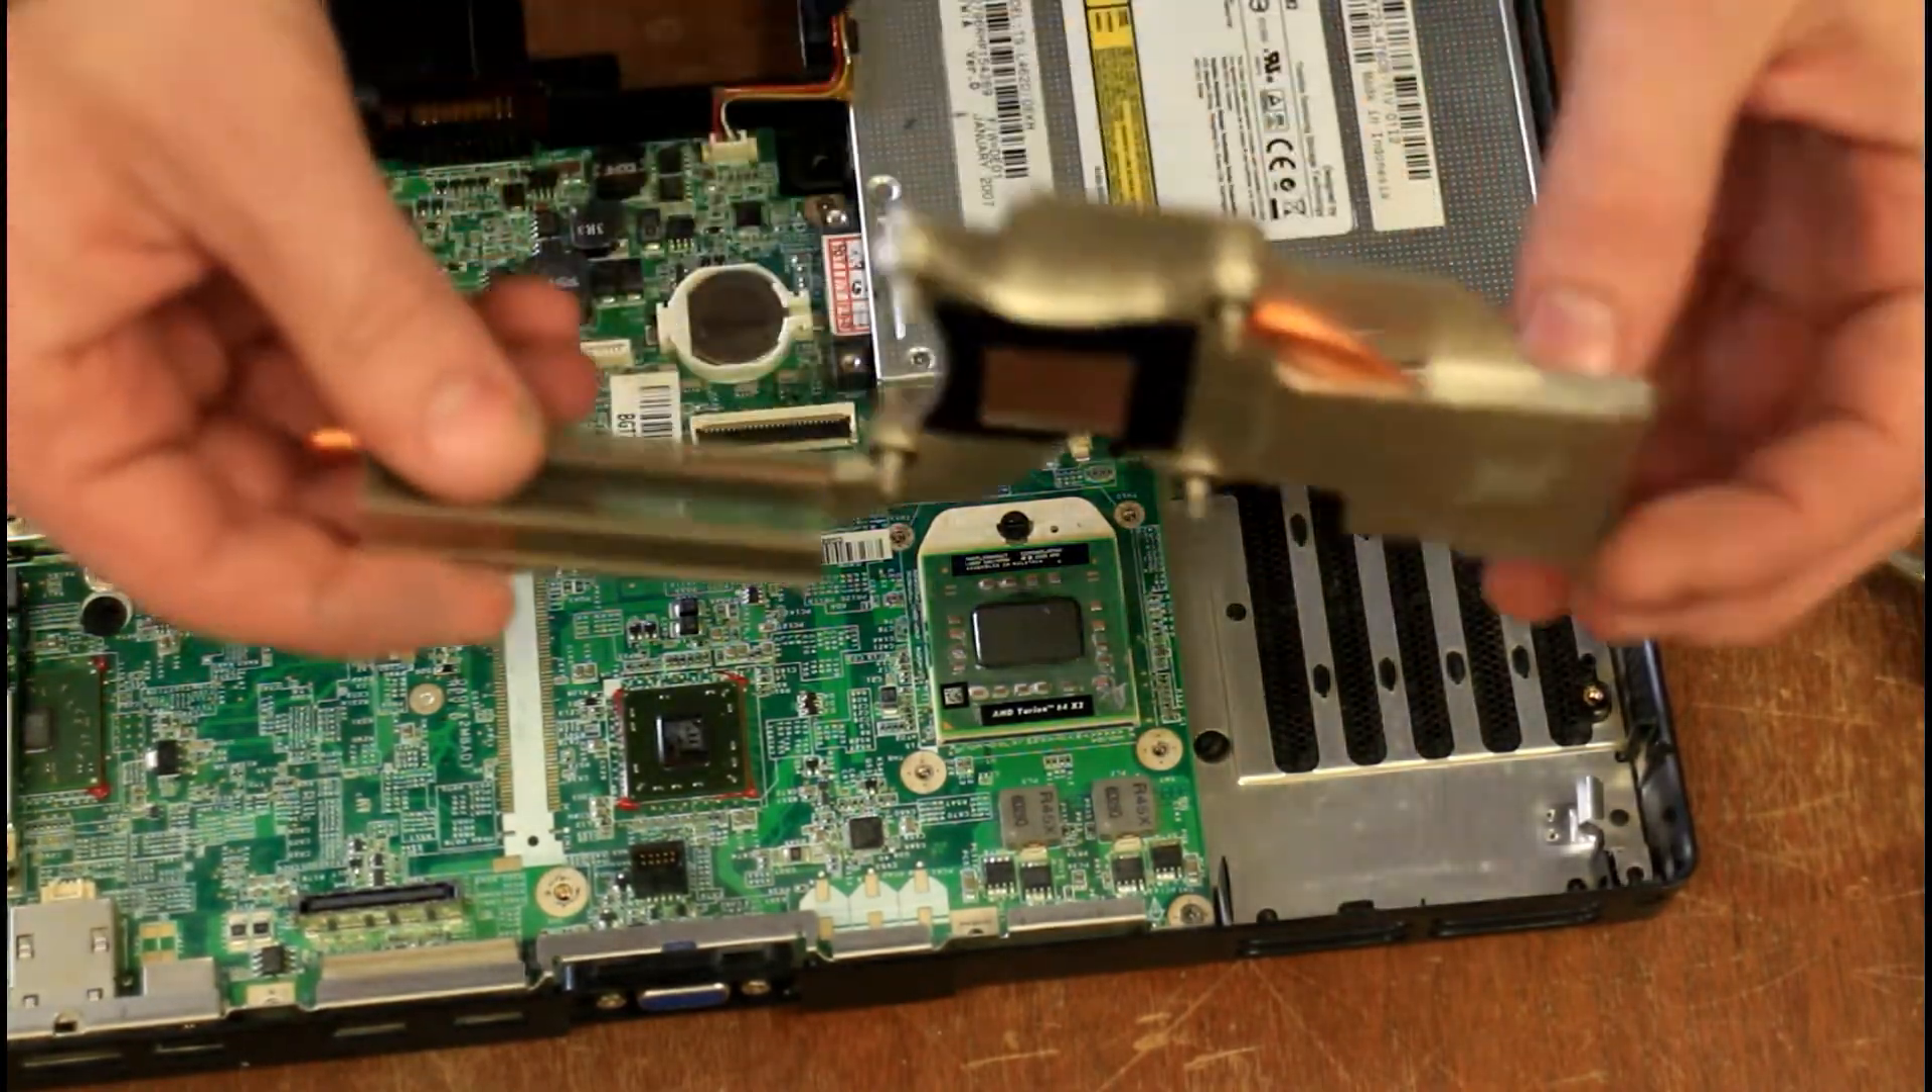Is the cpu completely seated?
Yes.